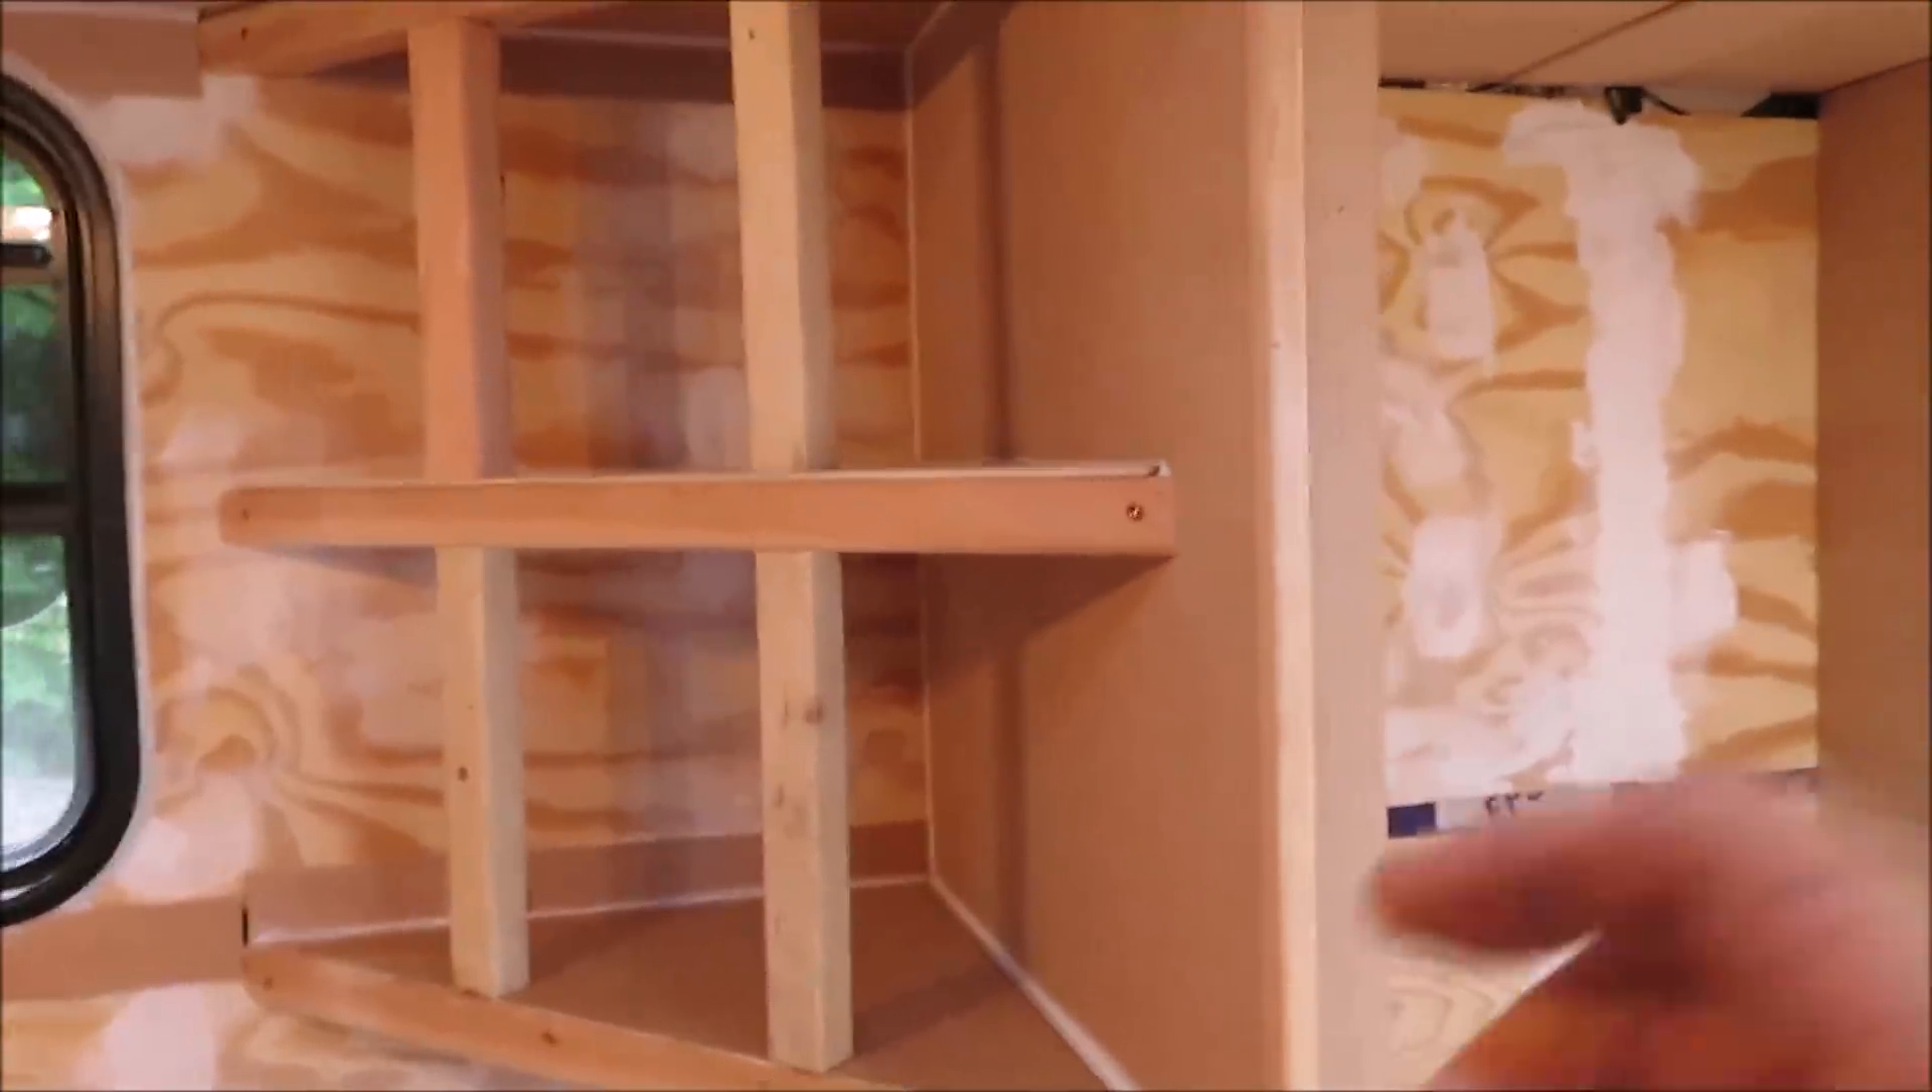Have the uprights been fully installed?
Yes.